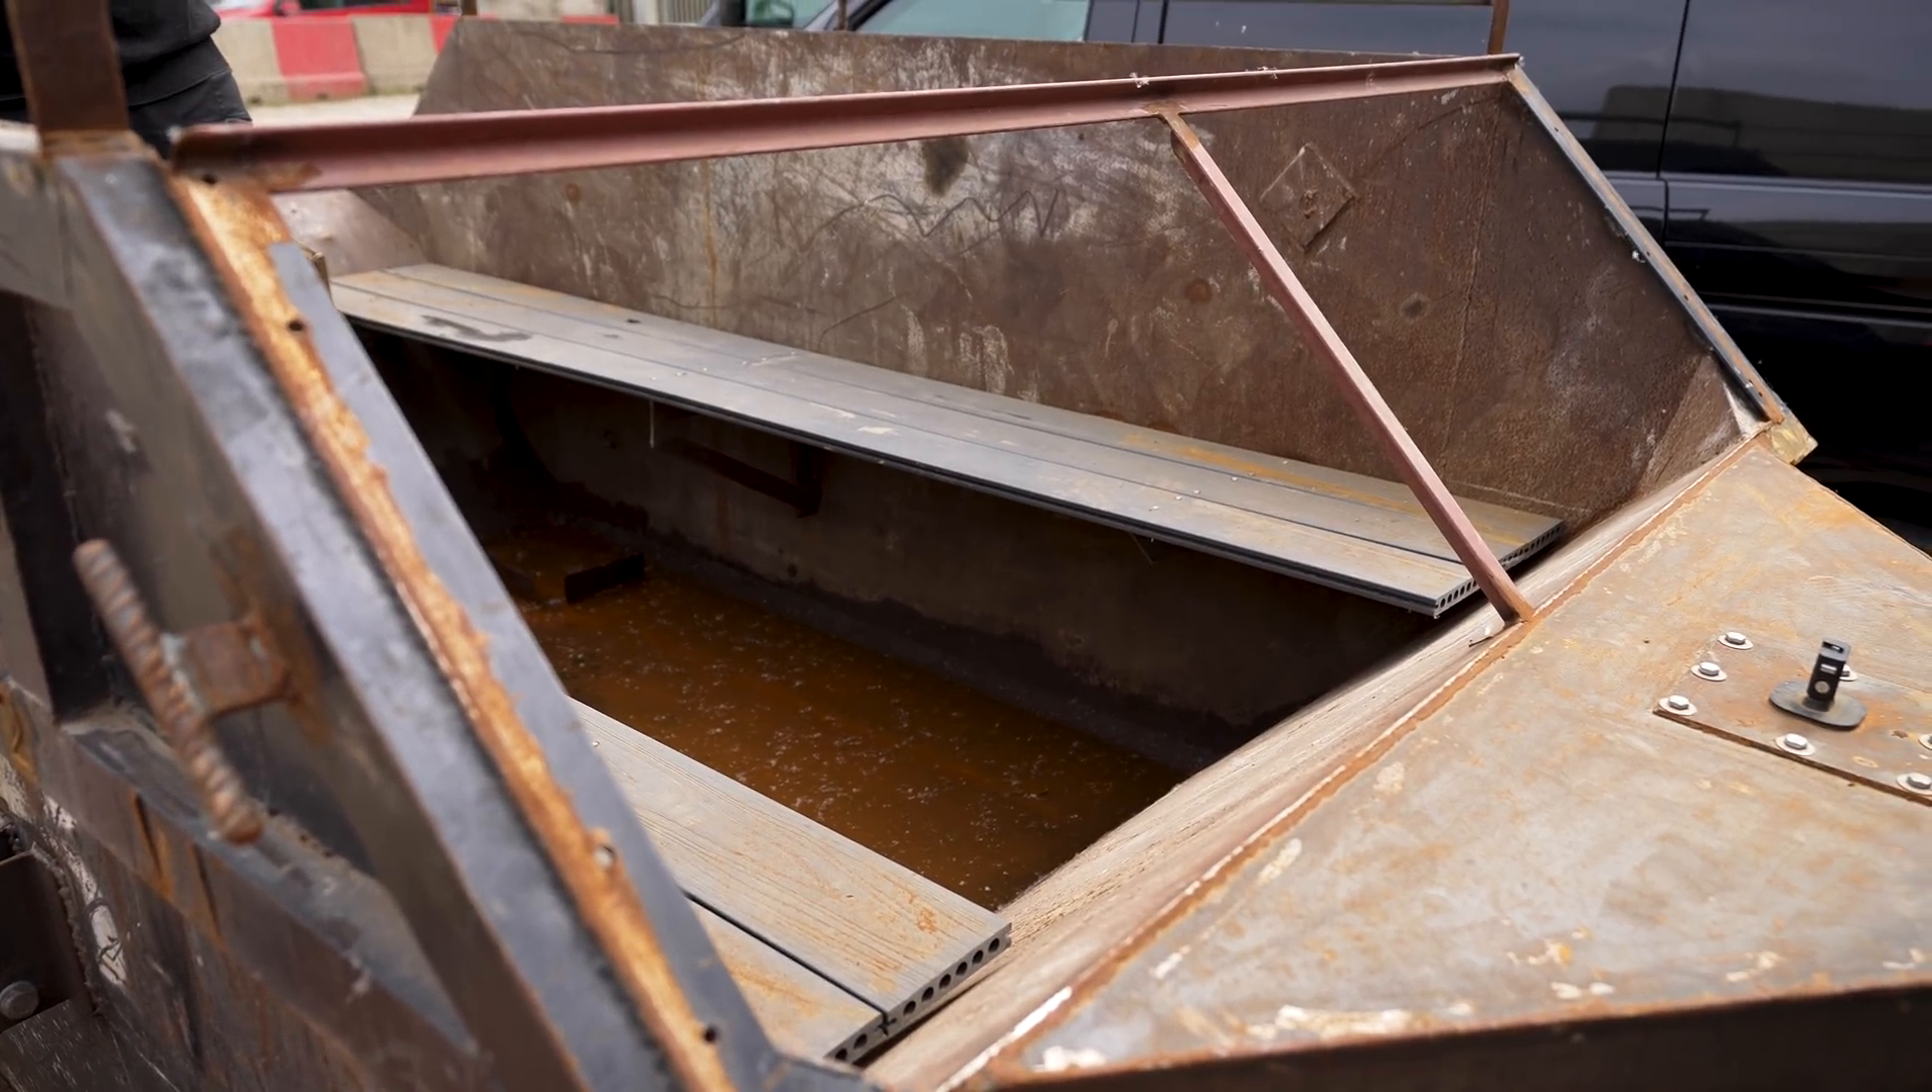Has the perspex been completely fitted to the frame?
No.